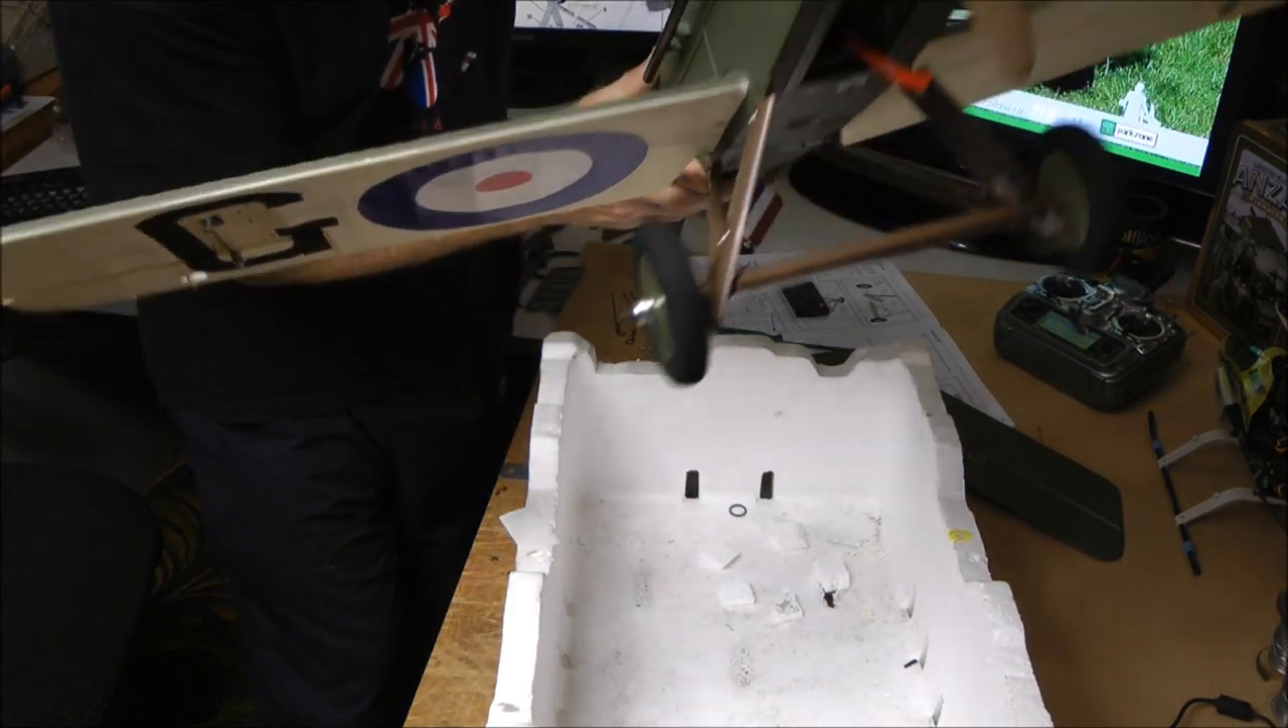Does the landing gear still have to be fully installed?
No.